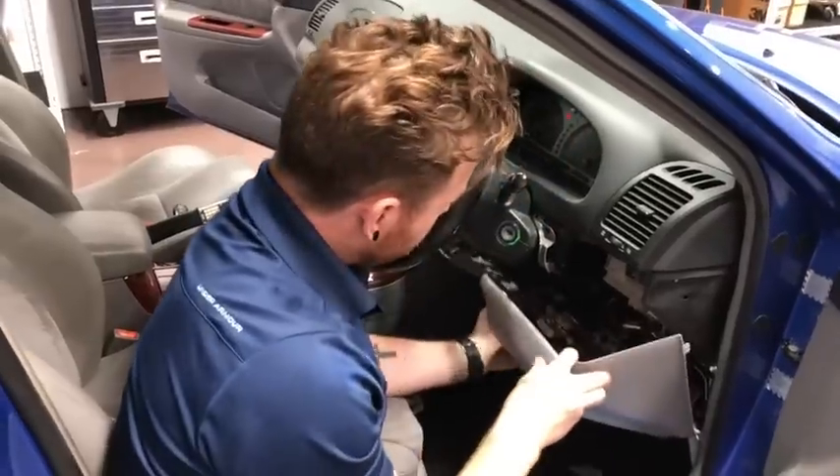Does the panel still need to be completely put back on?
Yes.